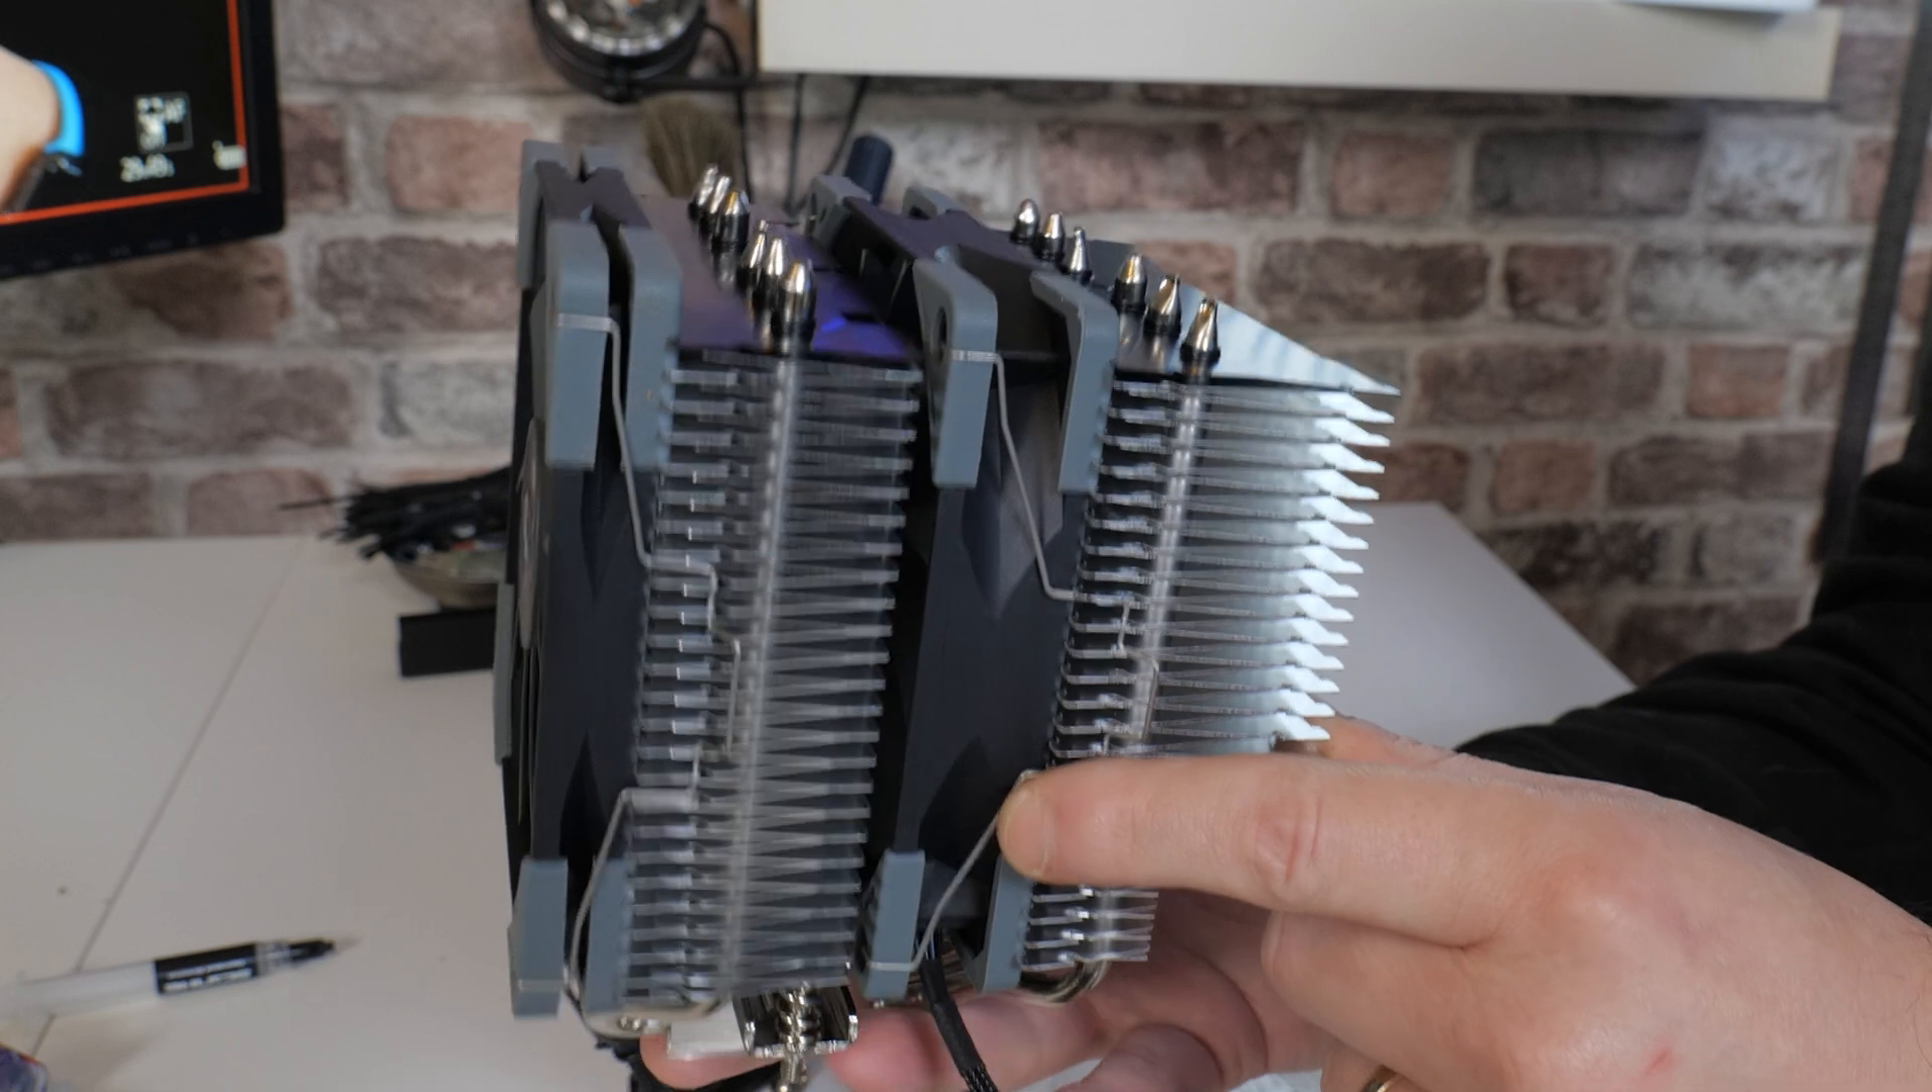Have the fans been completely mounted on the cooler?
Yes.